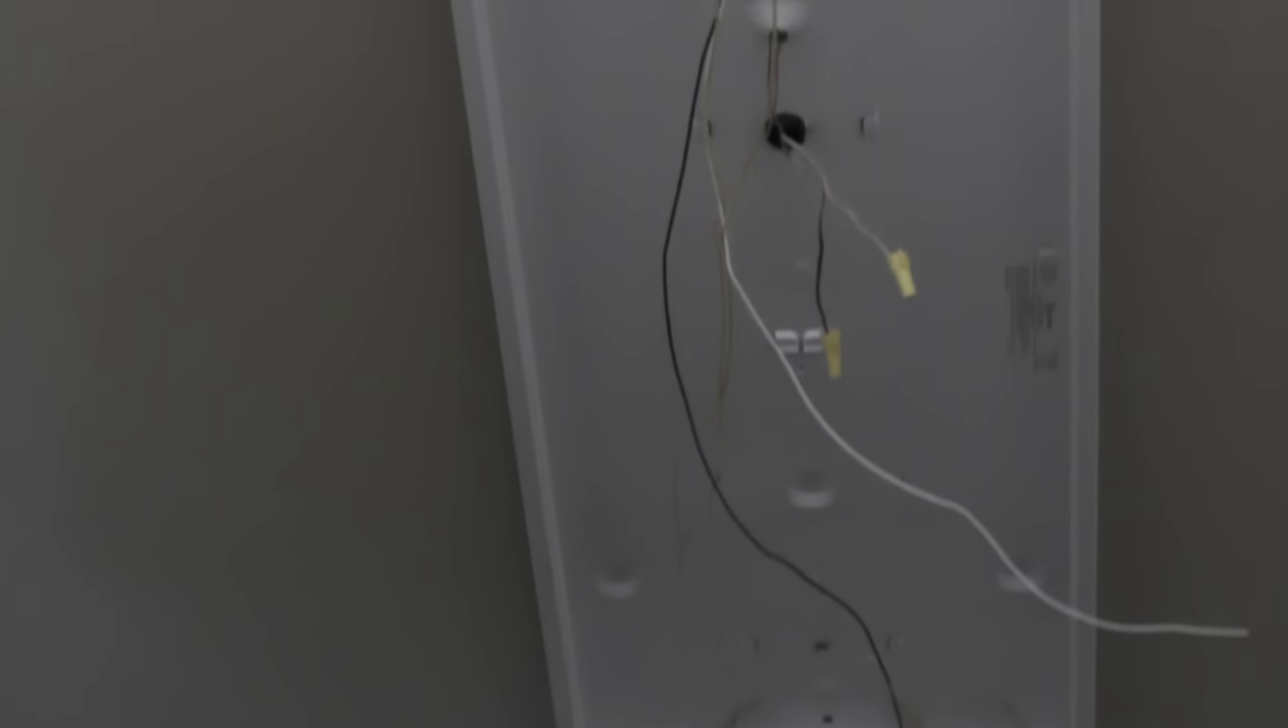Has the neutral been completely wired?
No.